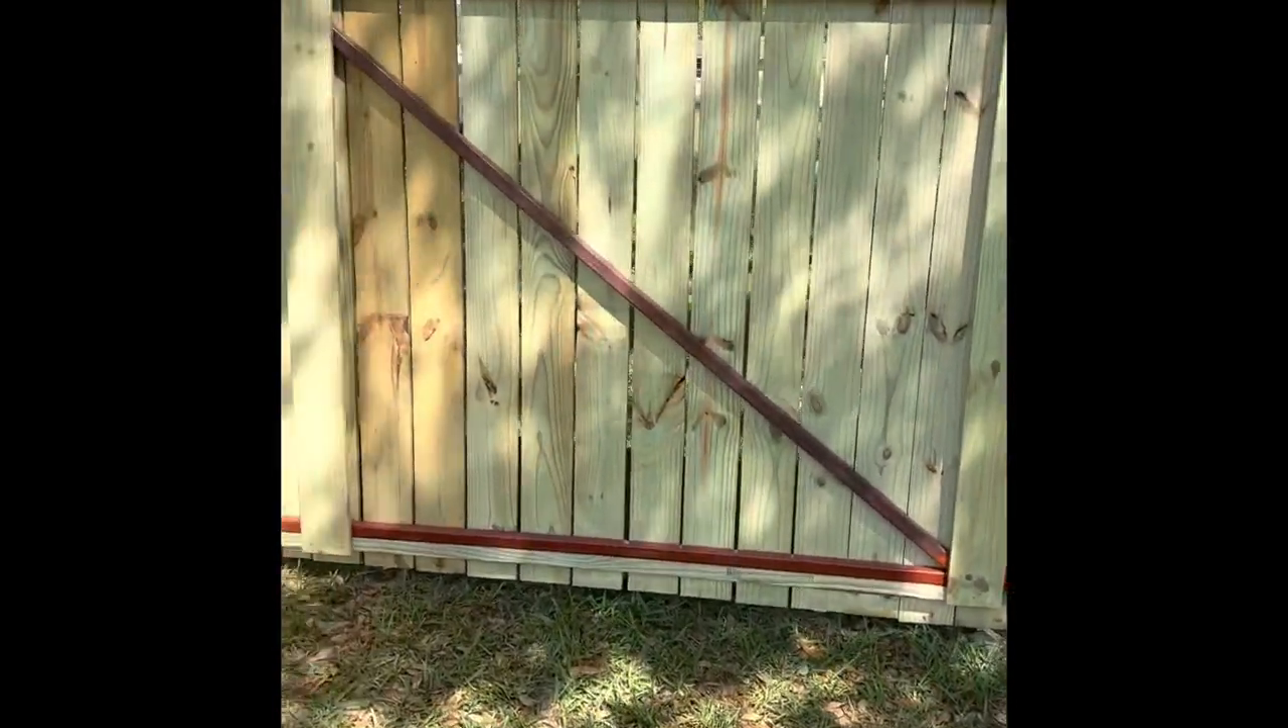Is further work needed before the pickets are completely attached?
No.